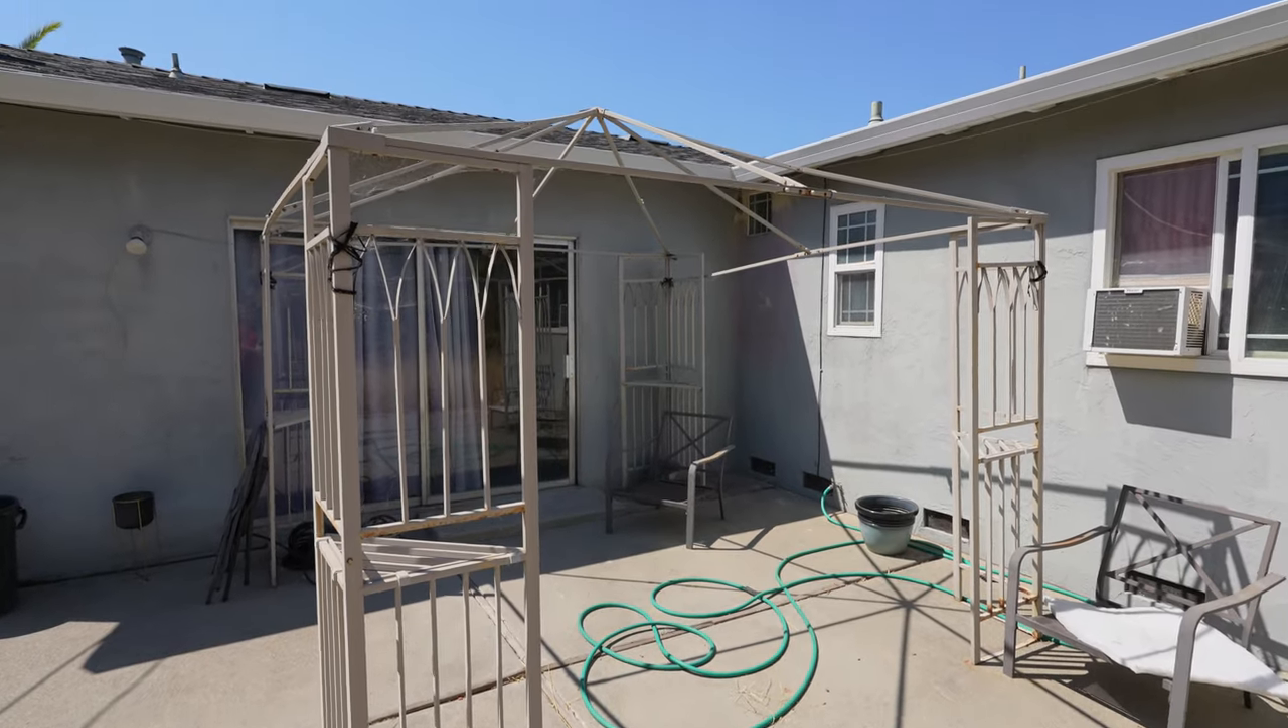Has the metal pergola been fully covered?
No.